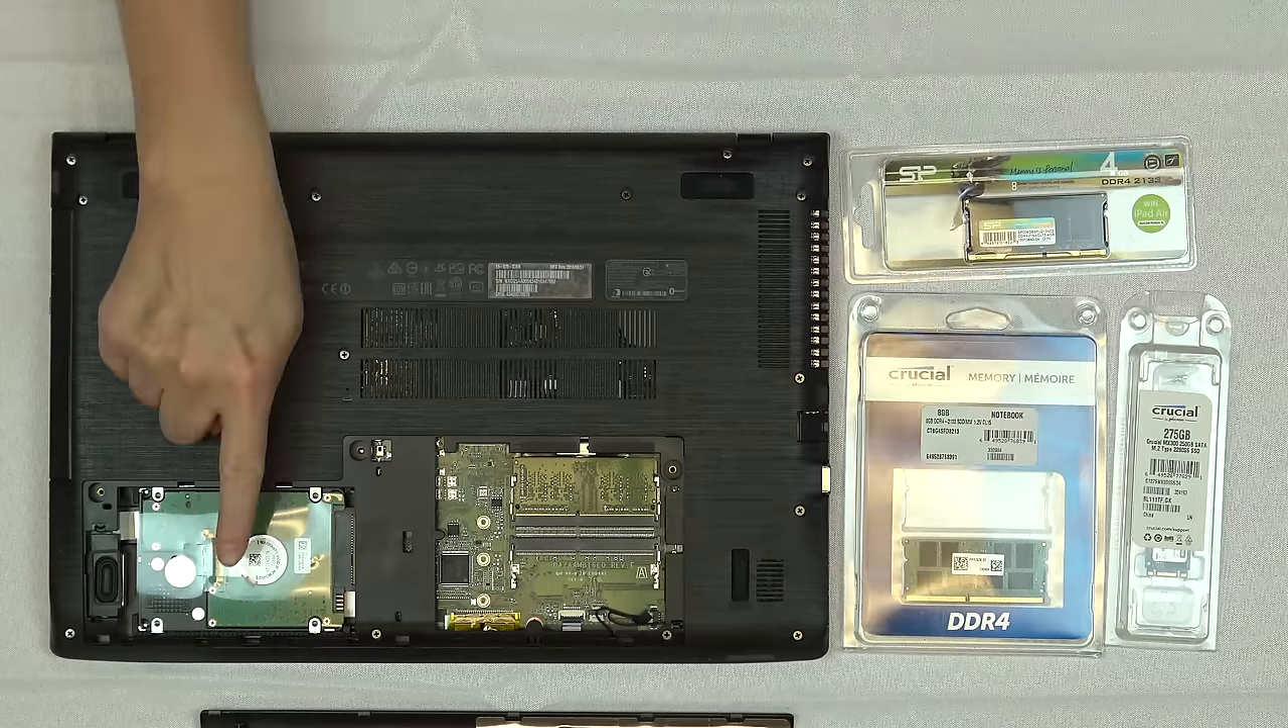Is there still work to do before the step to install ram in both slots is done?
Yes.